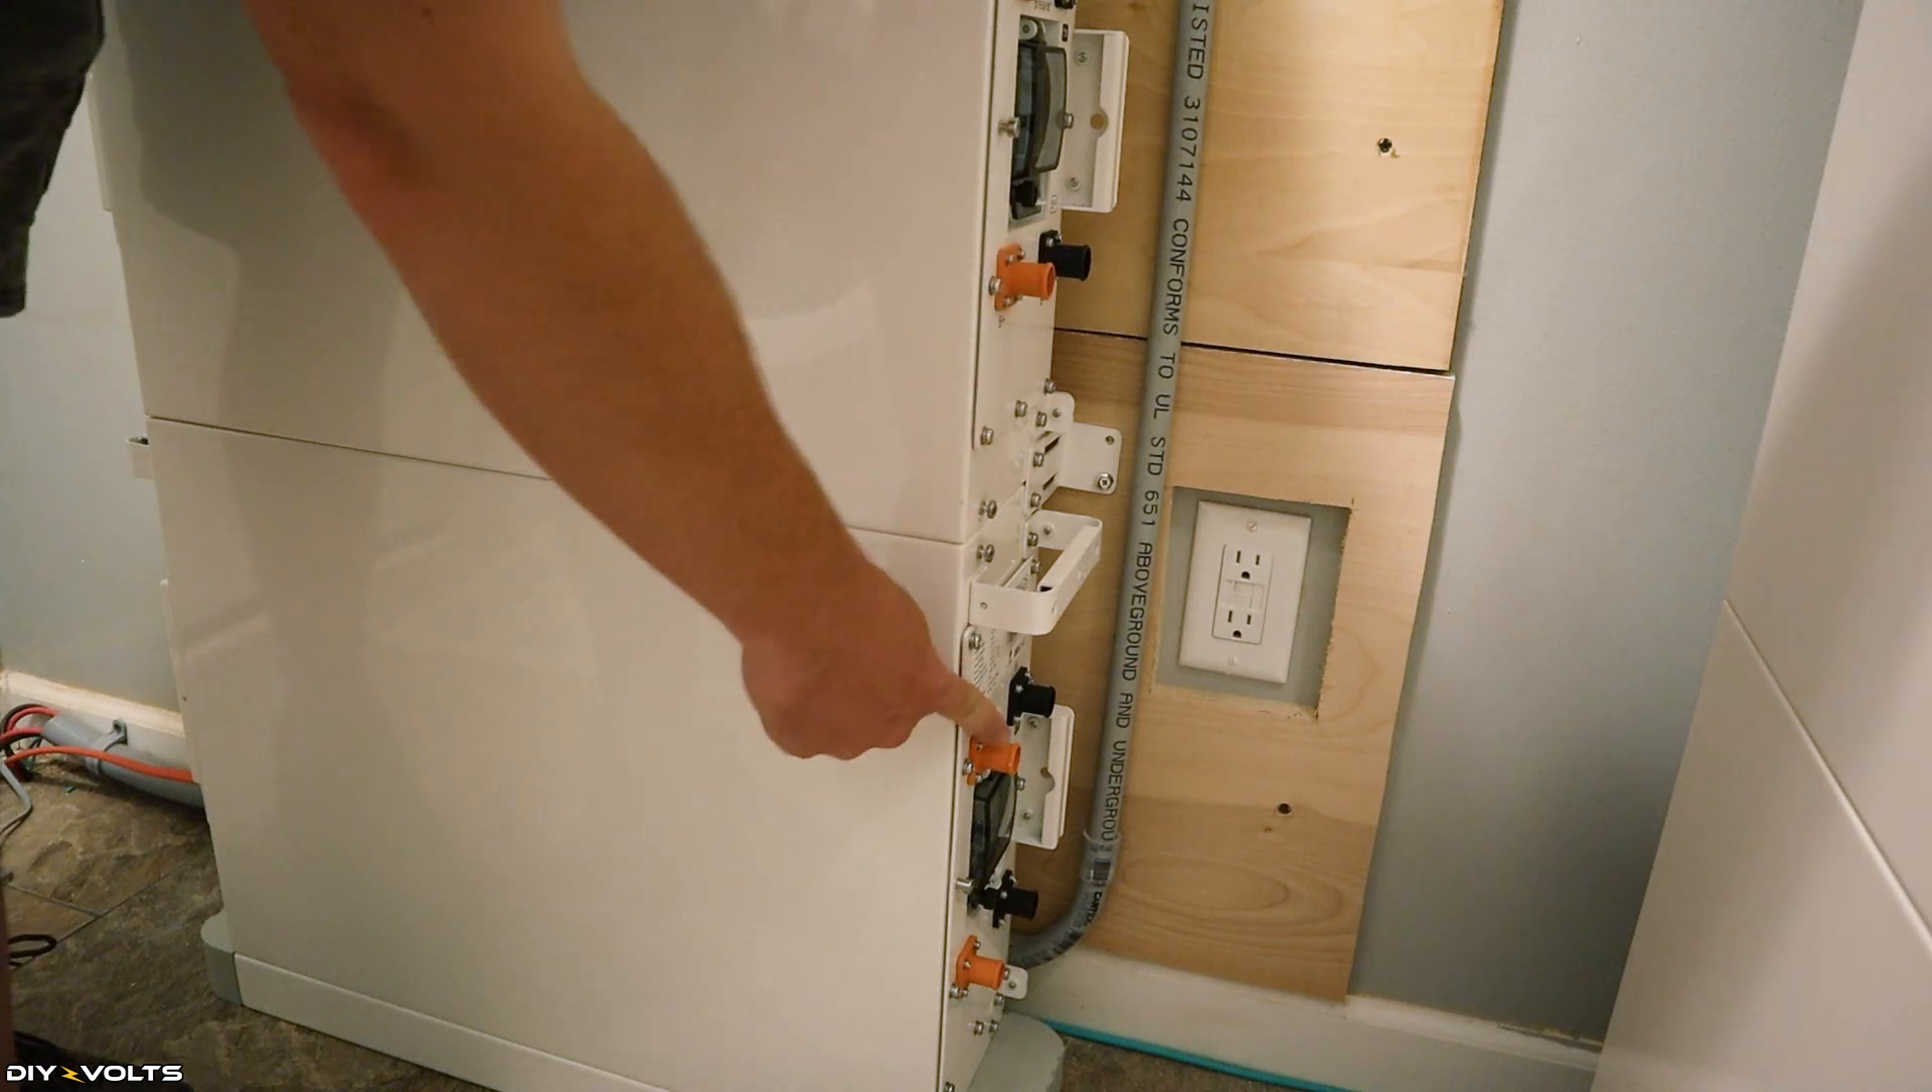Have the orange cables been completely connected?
No.